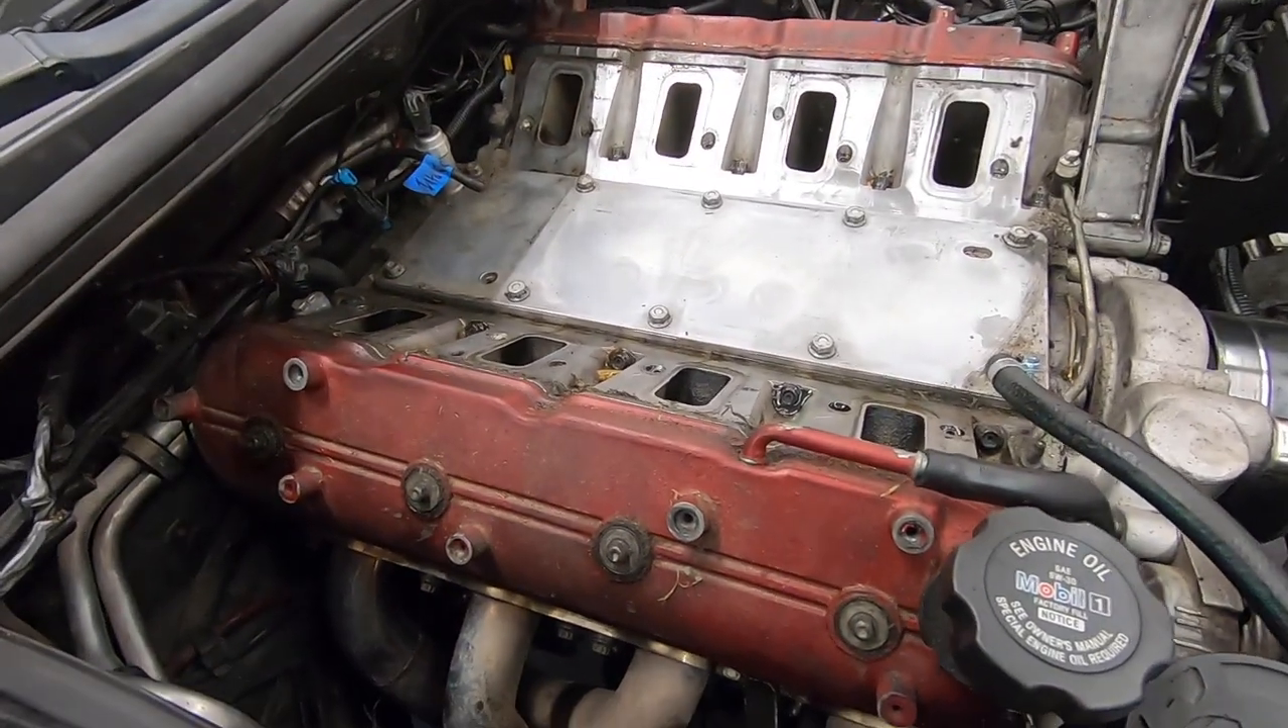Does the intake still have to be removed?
No.